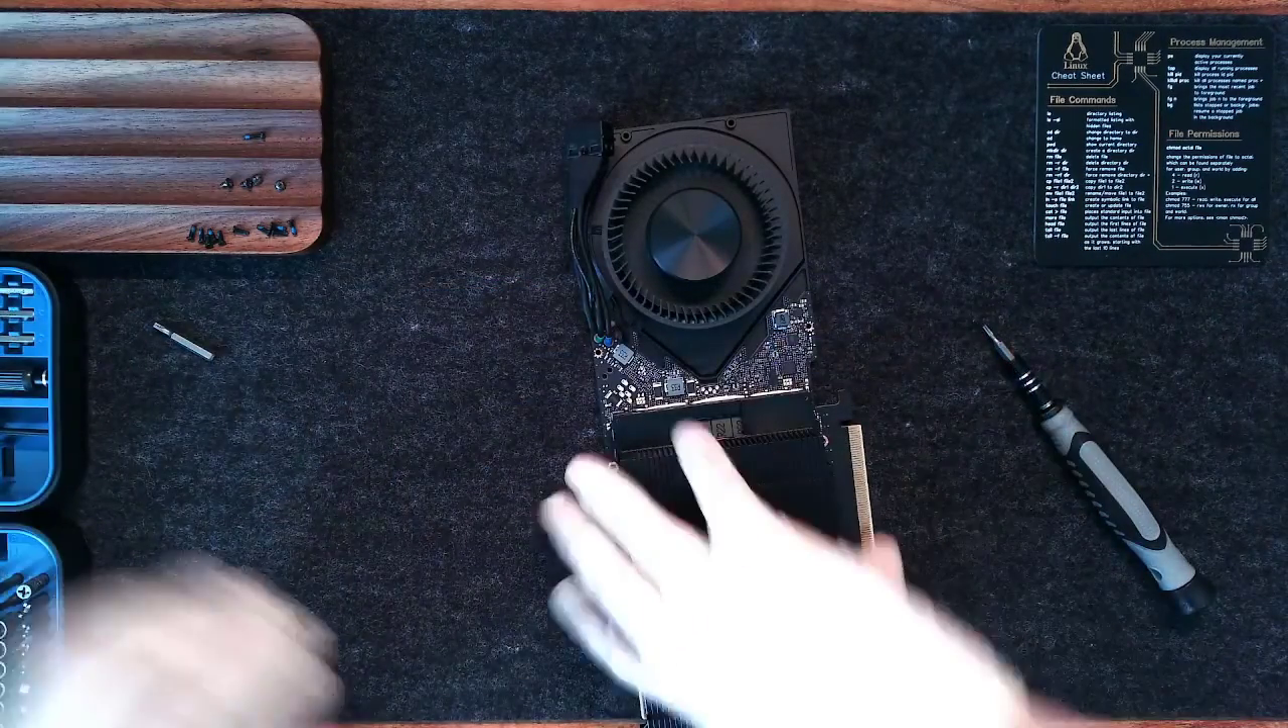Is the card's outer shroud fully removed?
Yes.